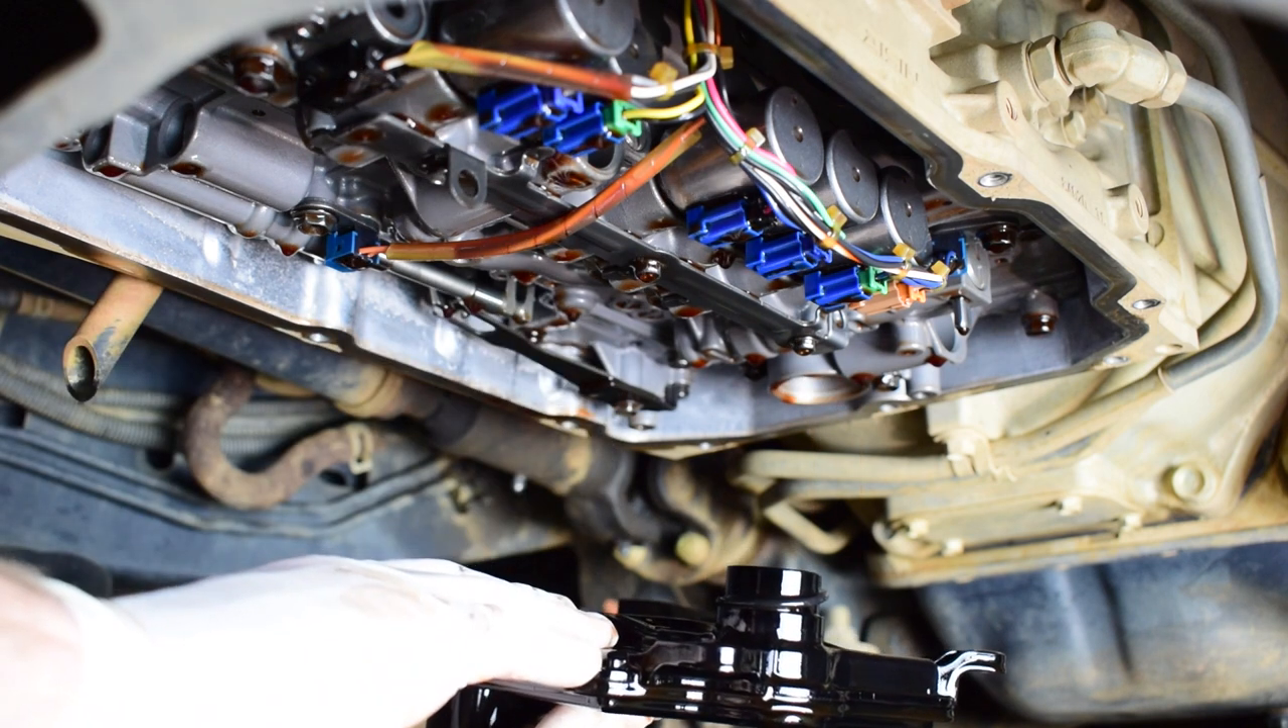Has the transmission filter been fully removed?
Yes.